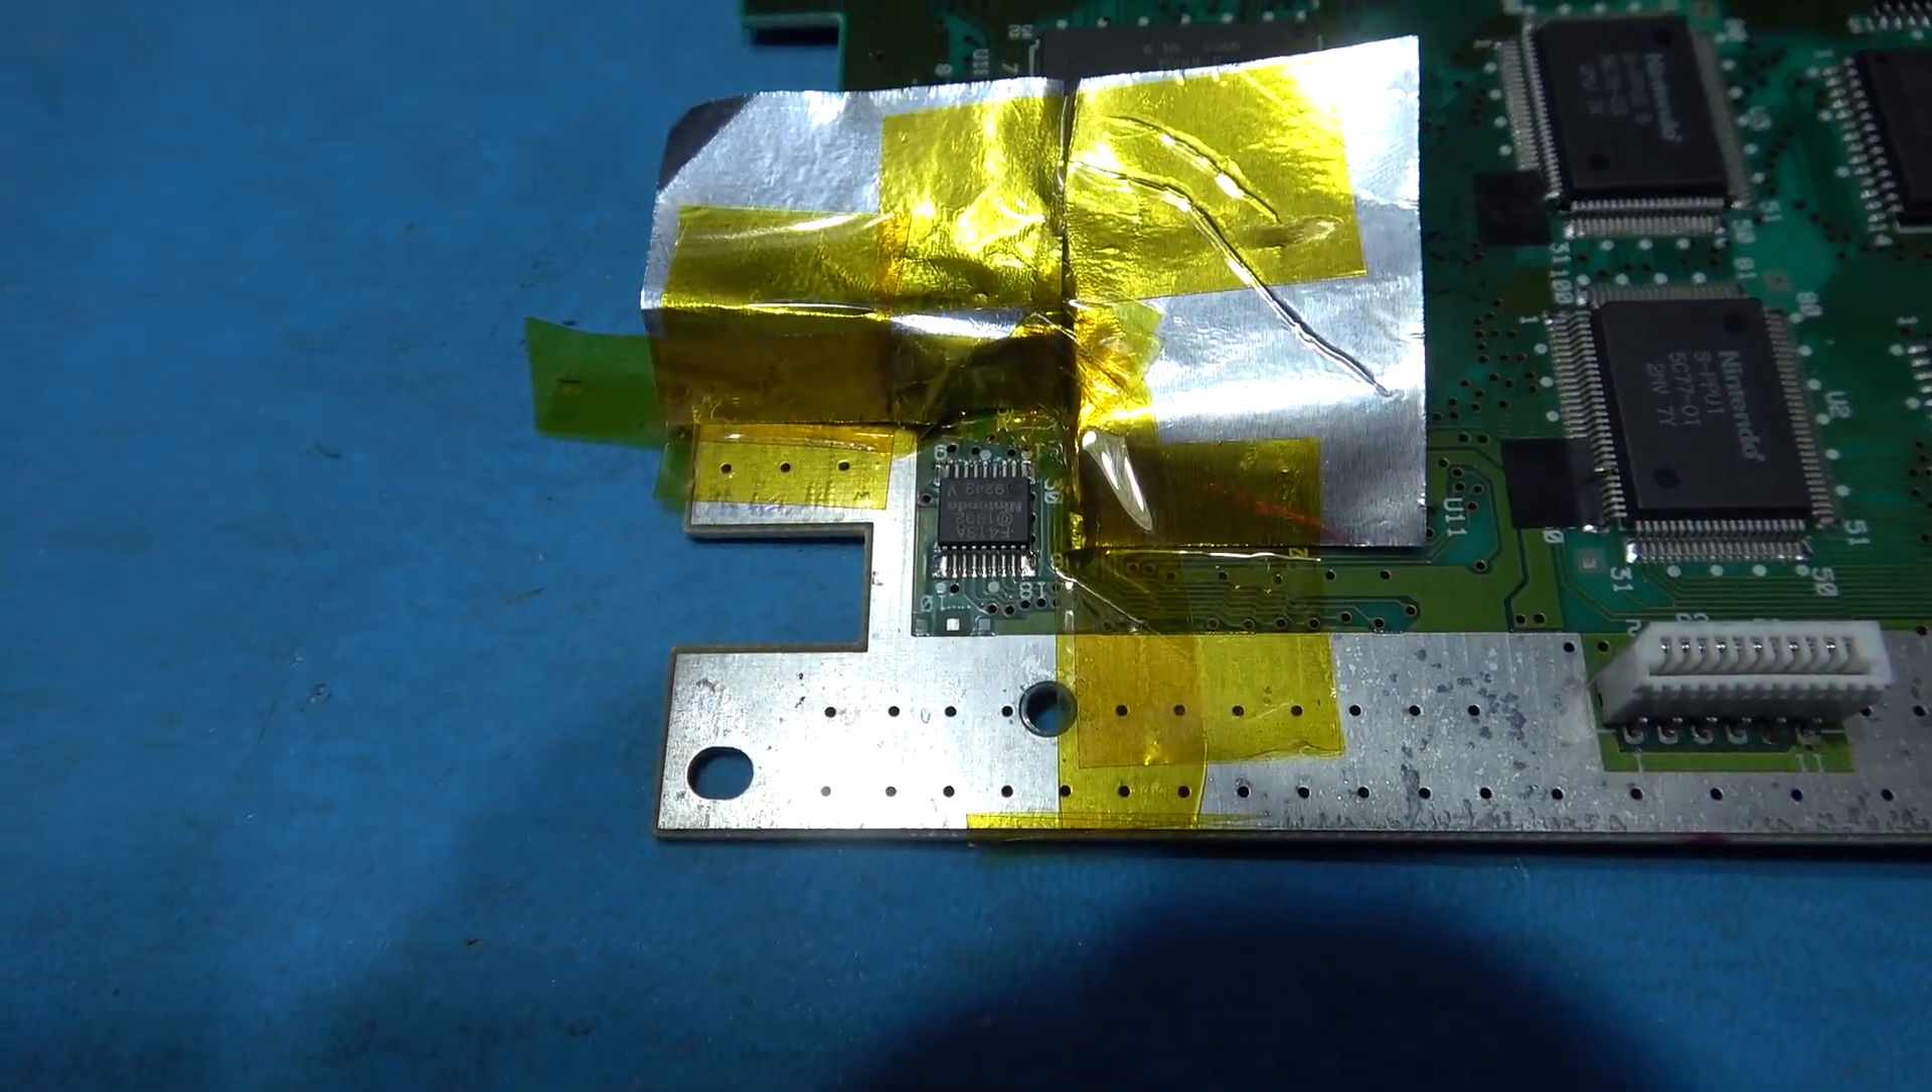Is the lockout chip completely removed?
No.